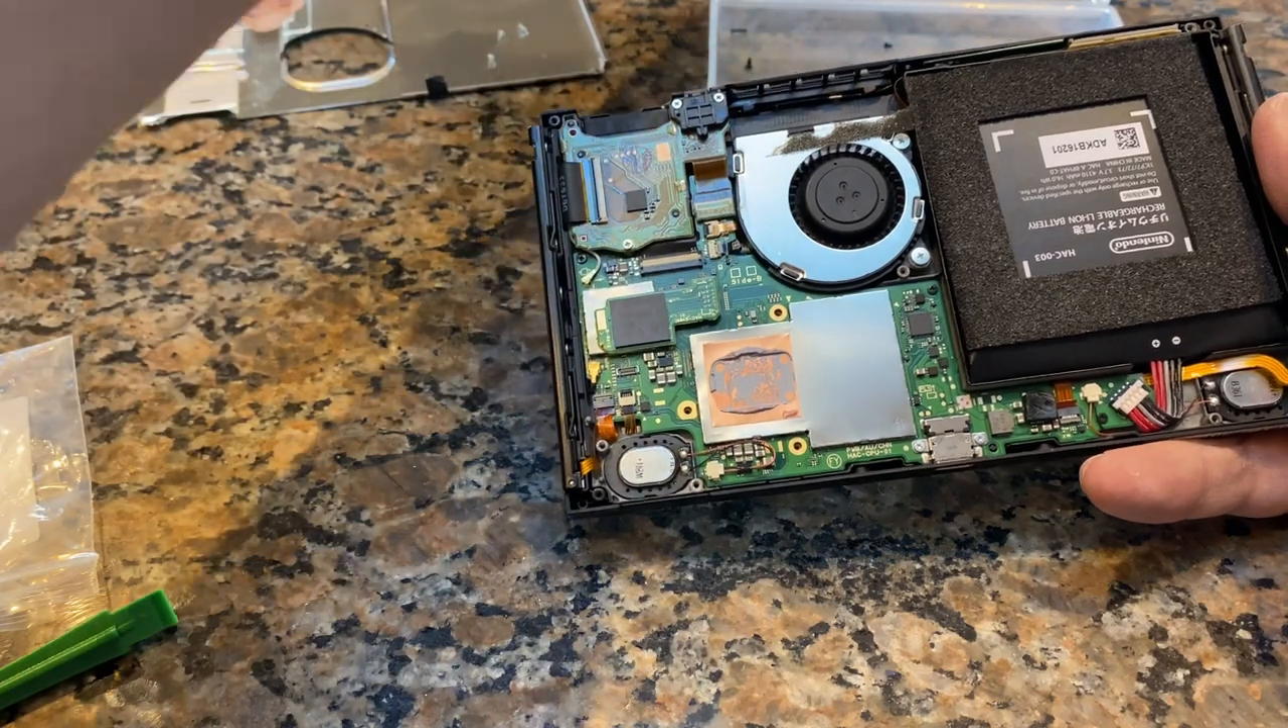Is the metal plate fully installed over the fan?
No.